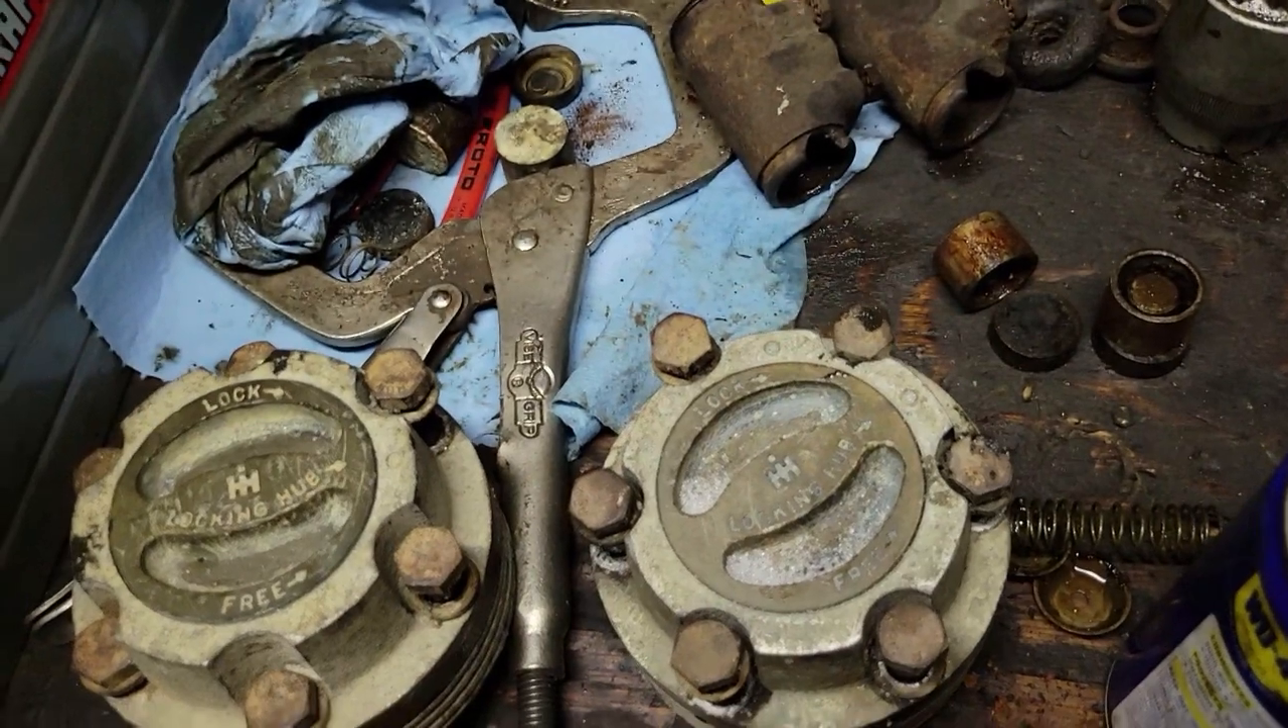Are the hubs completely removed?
Yes.